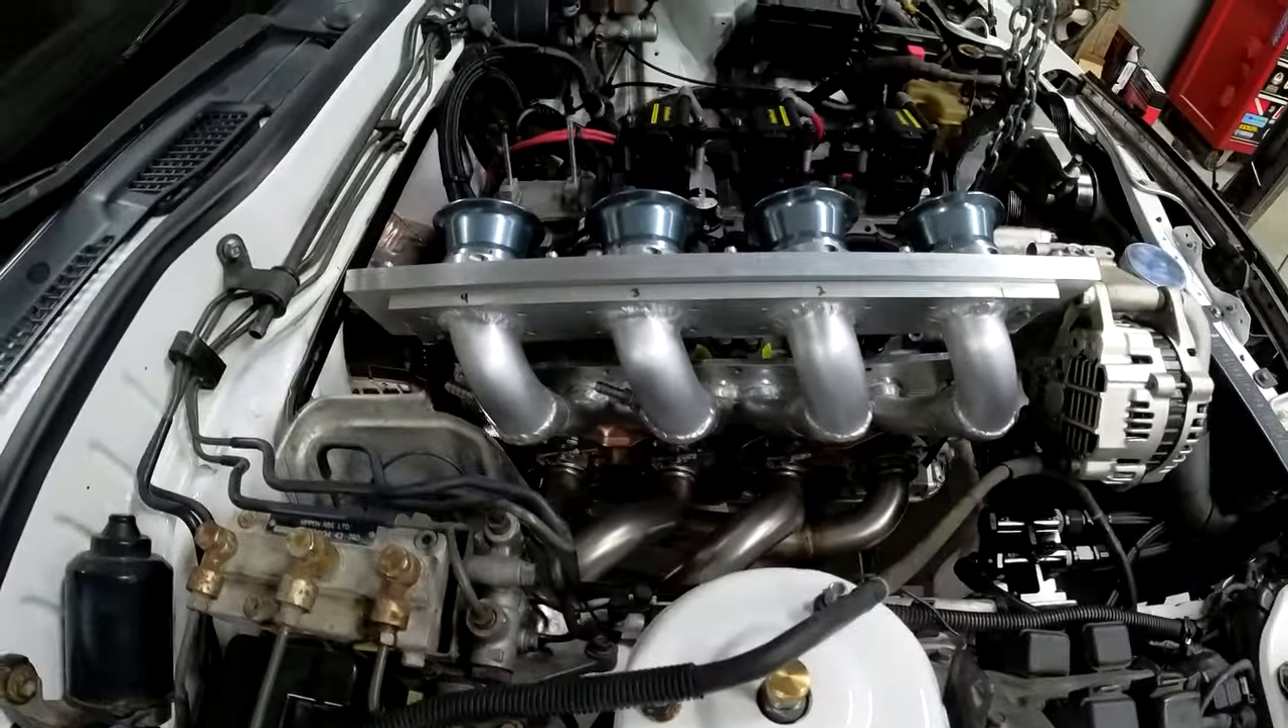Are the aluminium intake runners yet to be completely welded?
No.